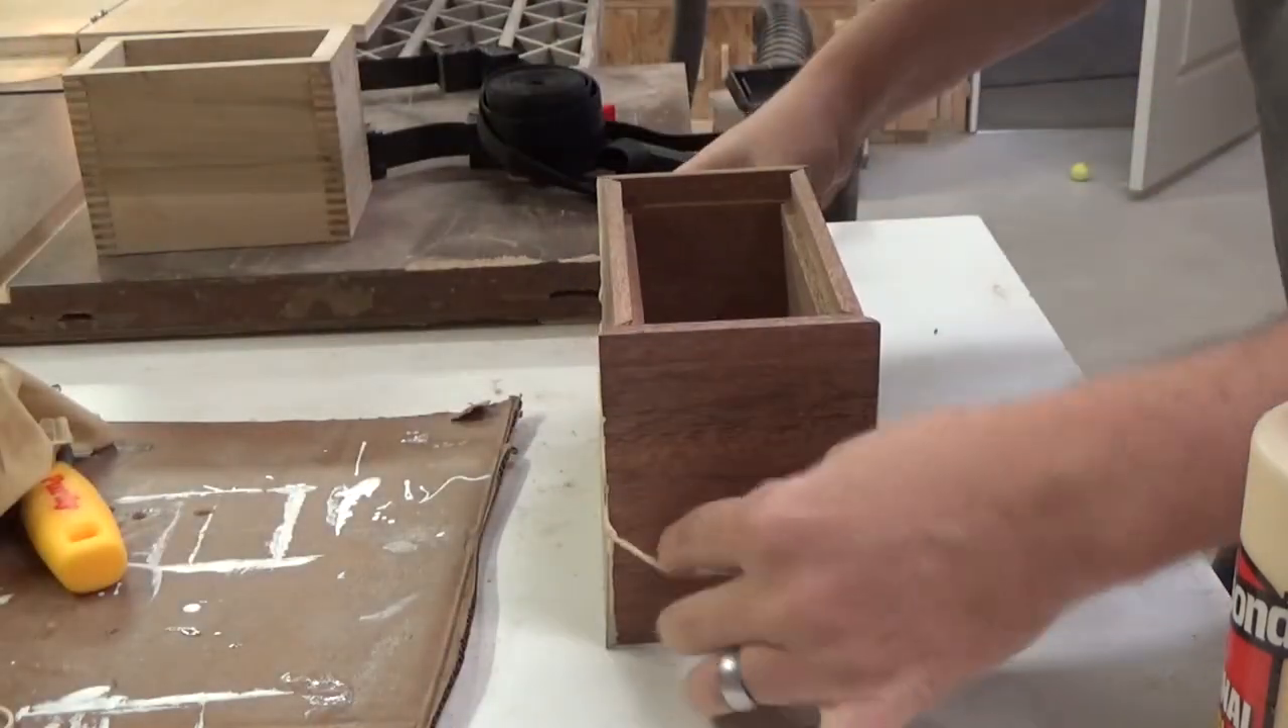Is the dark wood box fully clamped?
No.